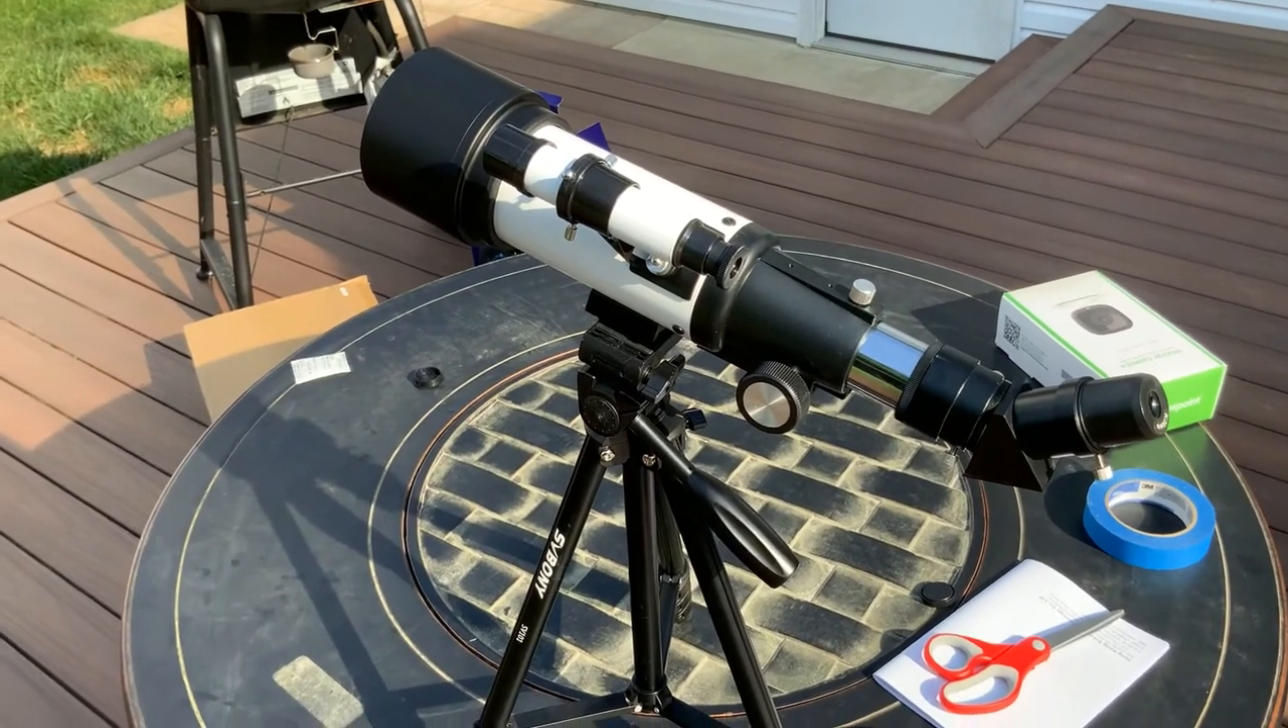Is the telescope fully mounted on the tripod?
Yes.